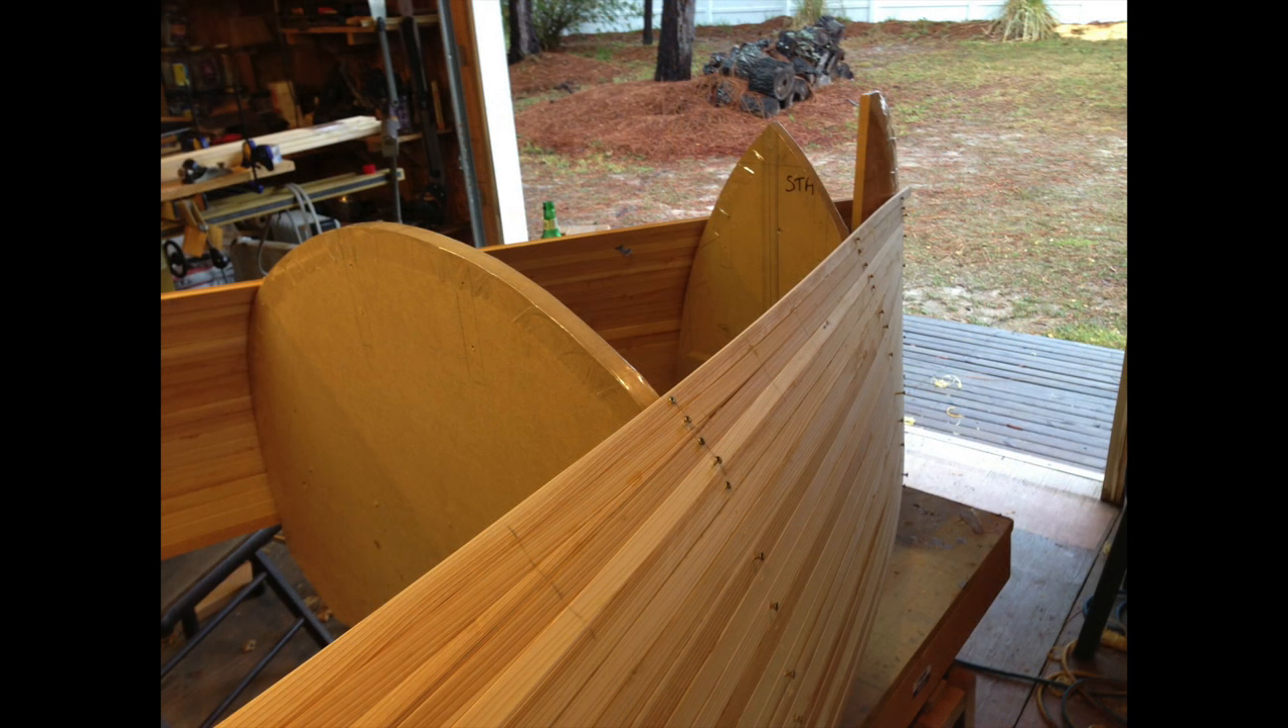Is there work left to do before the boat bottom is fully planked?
Yes.